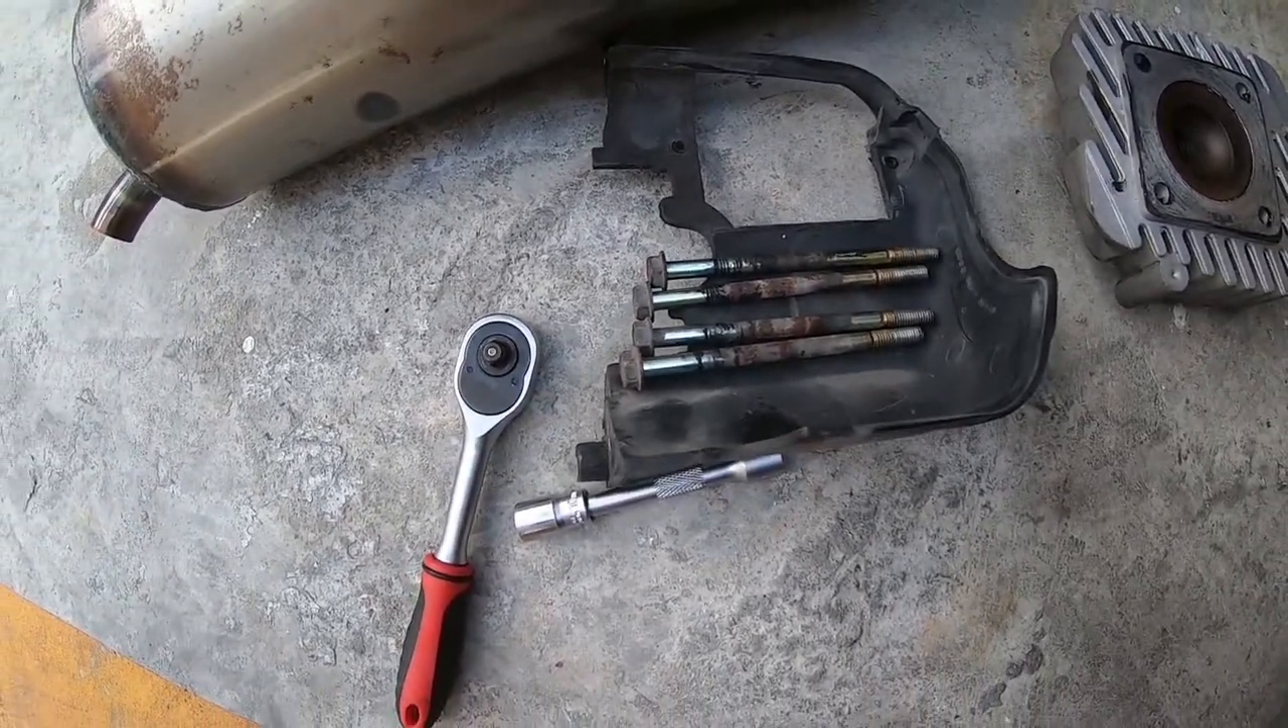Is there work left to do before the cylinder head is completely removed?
No.